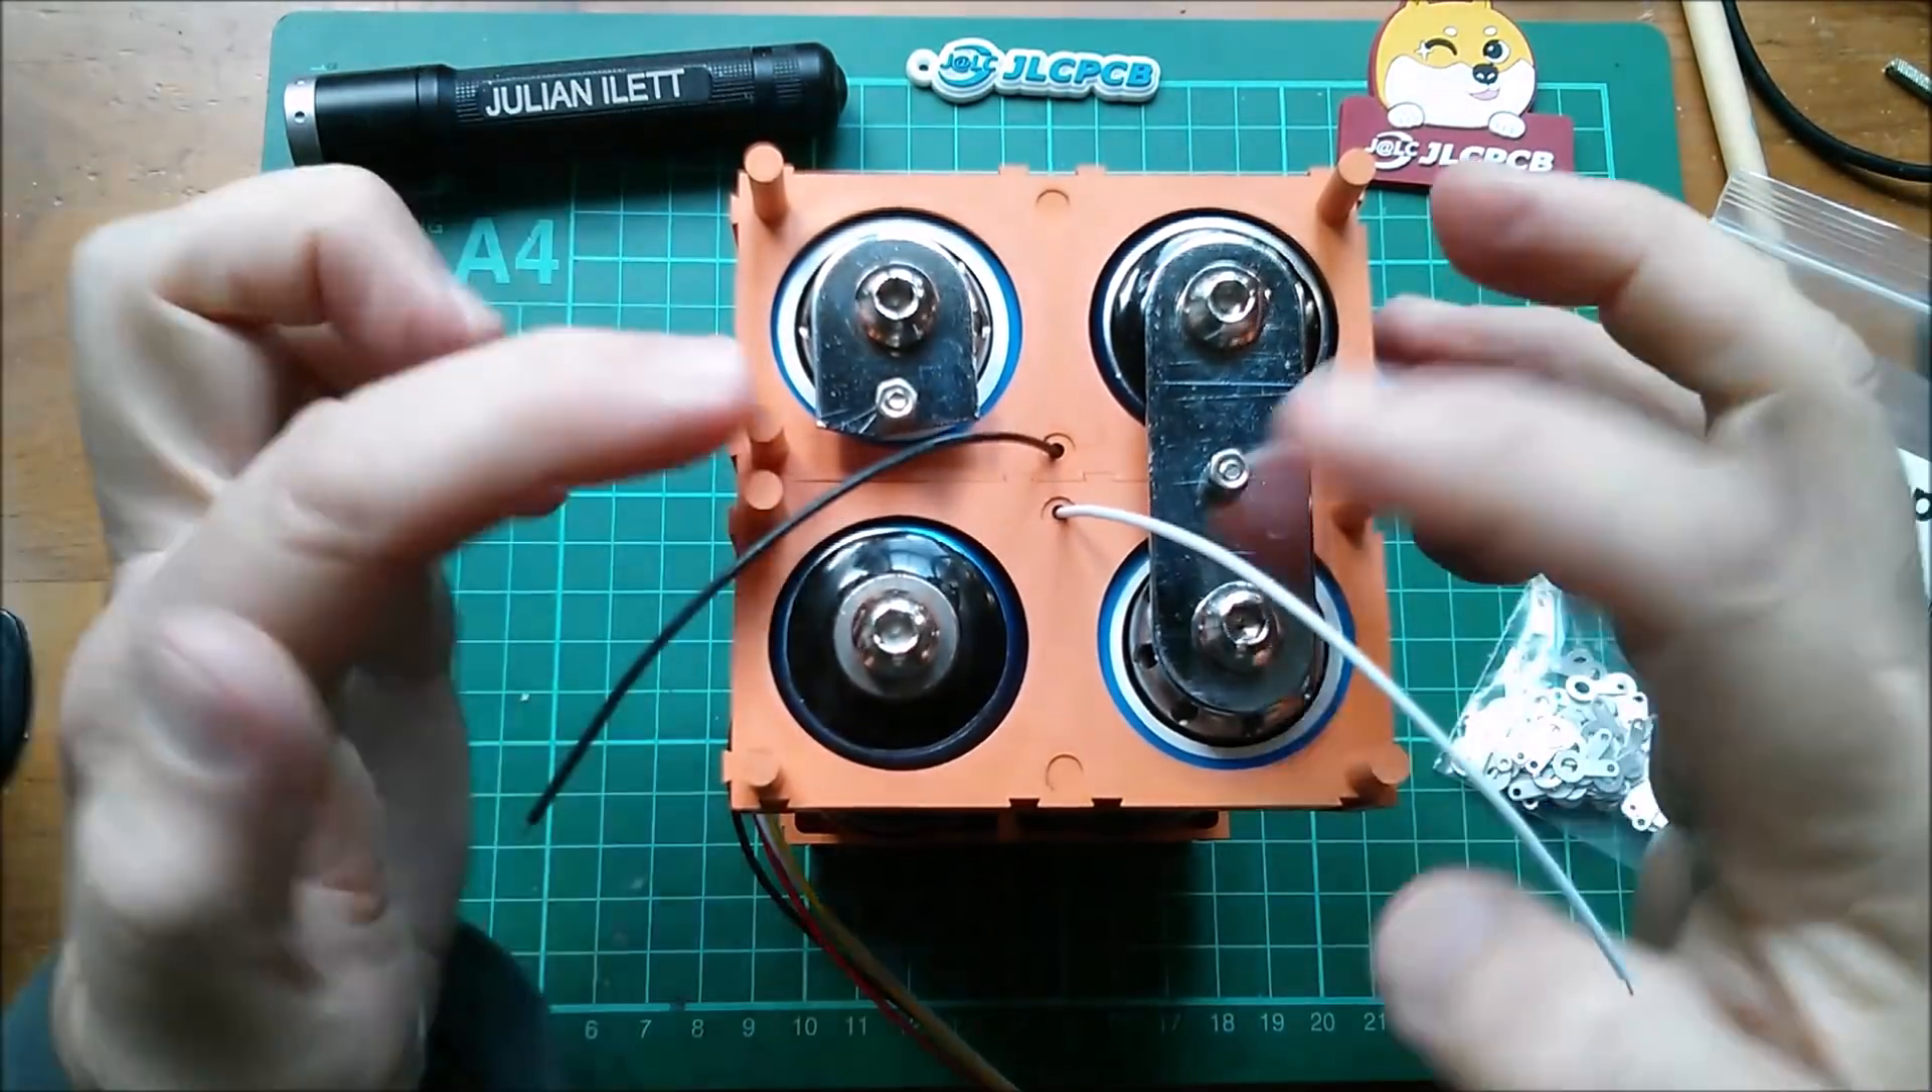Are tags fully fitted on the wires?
No.